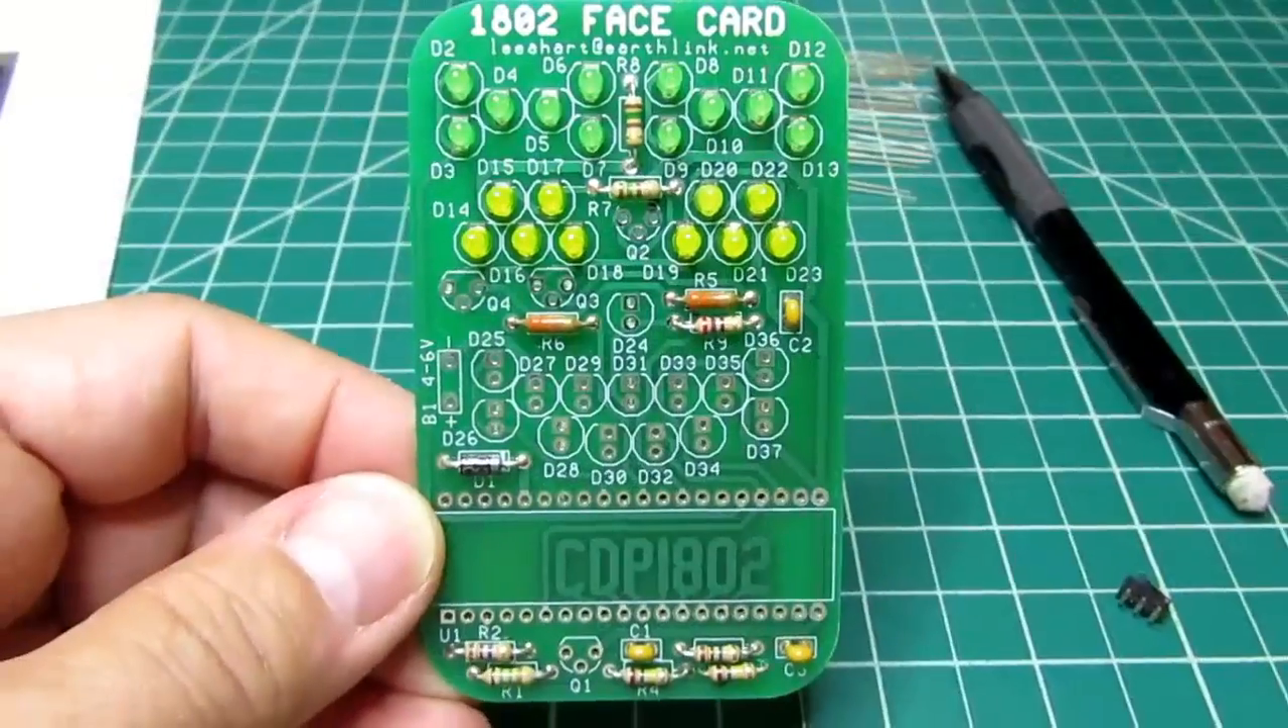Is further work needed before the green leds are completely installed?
No.